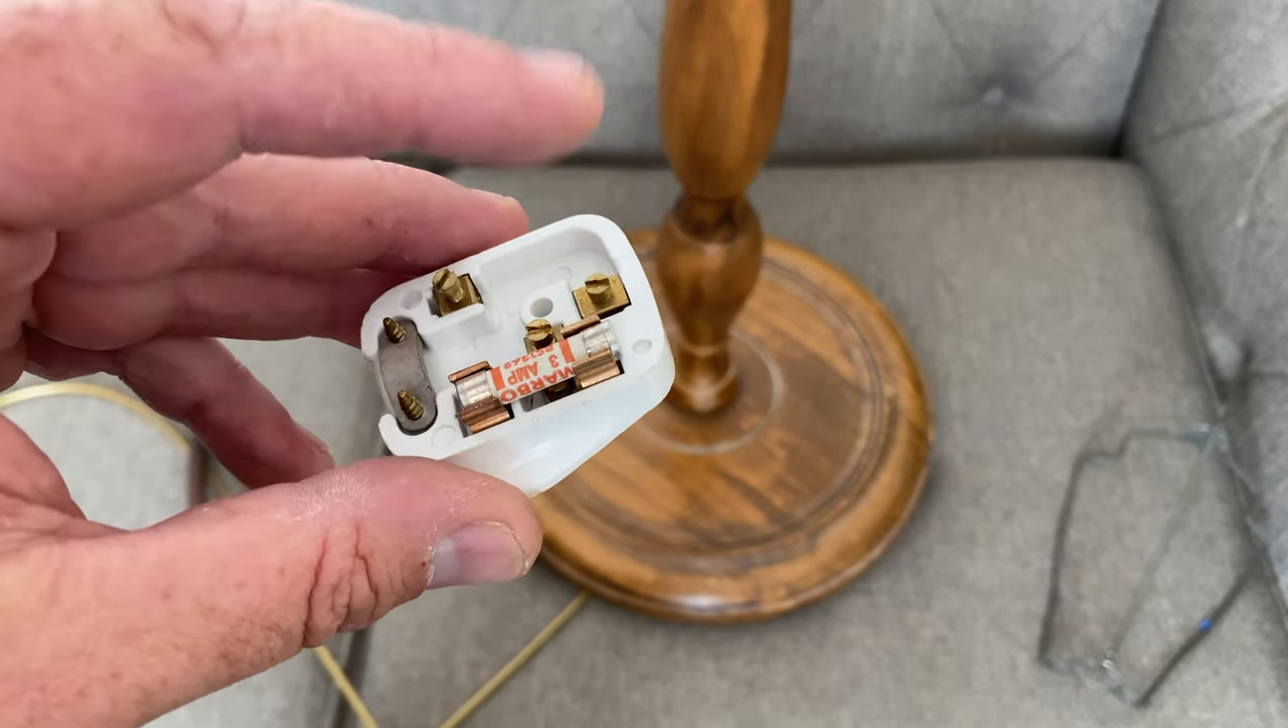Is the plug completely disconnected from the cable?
Yes.